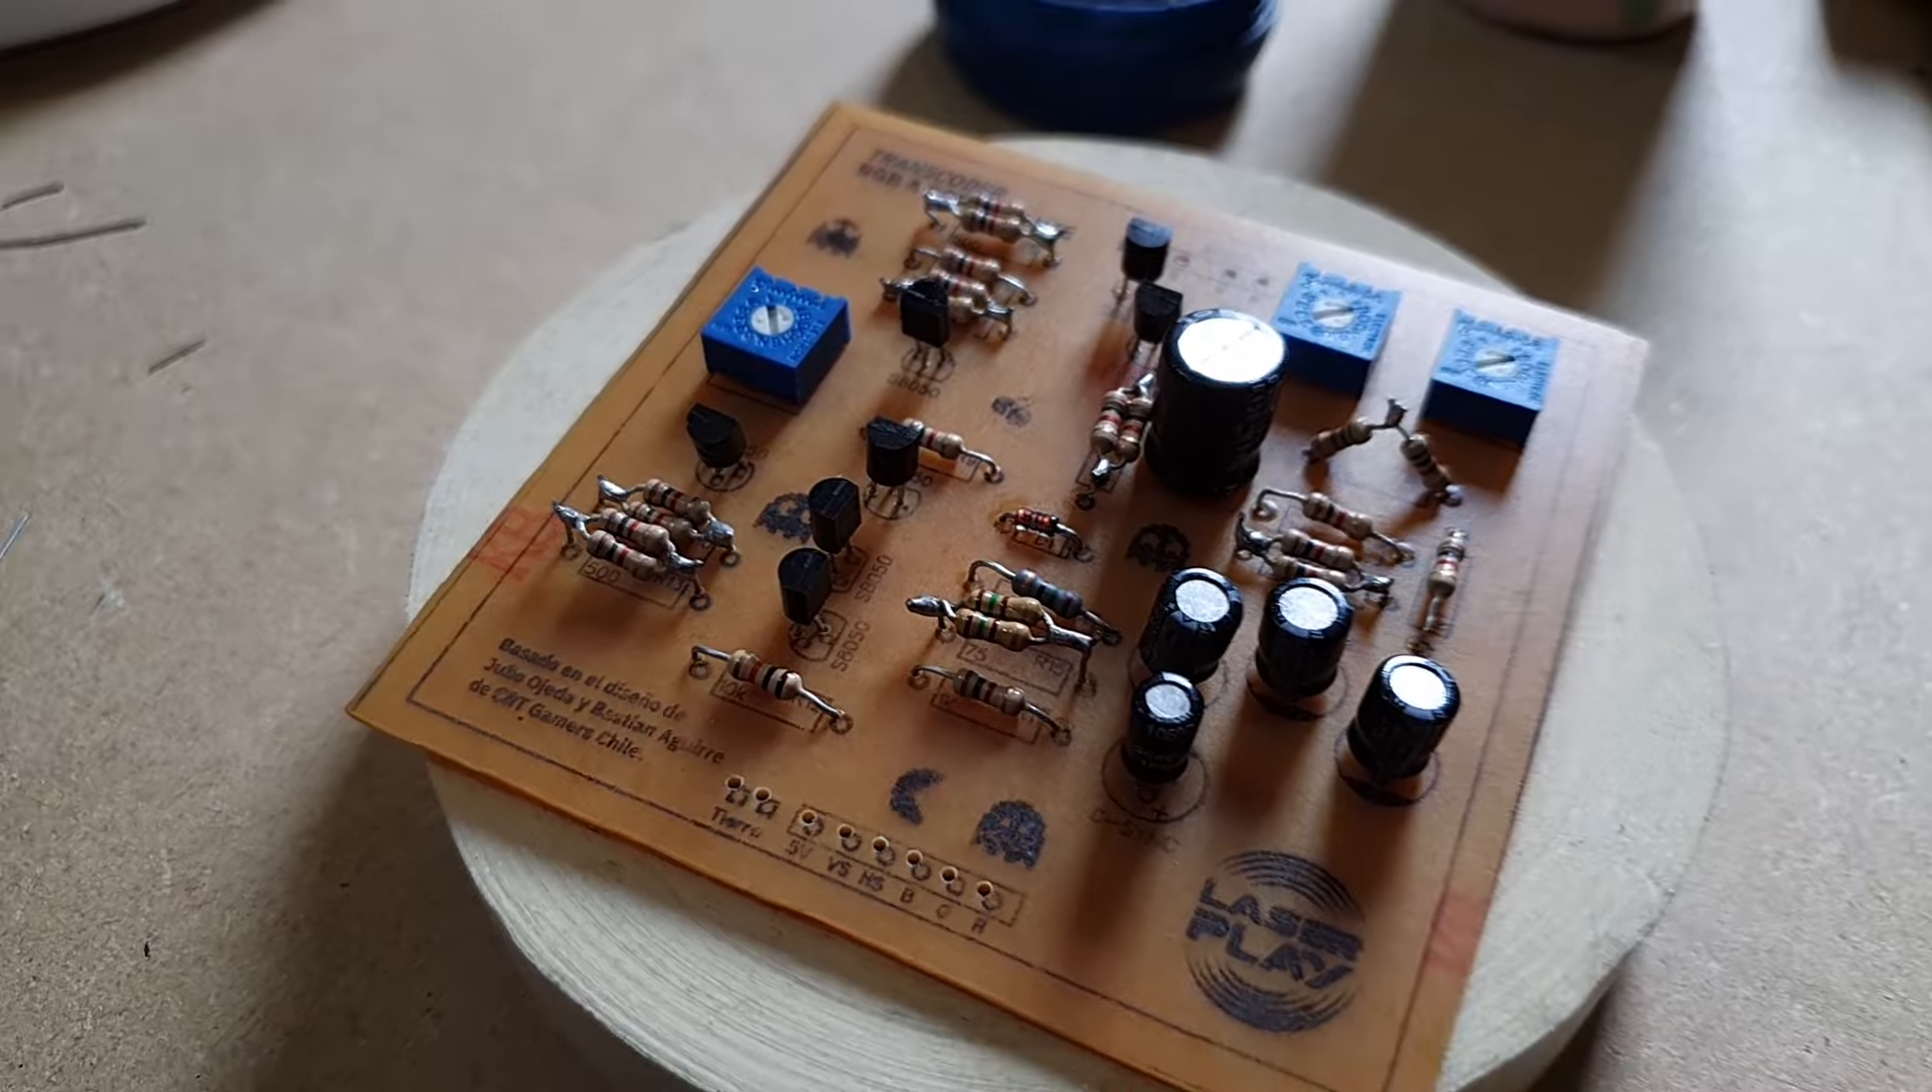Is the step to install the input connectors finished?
No.